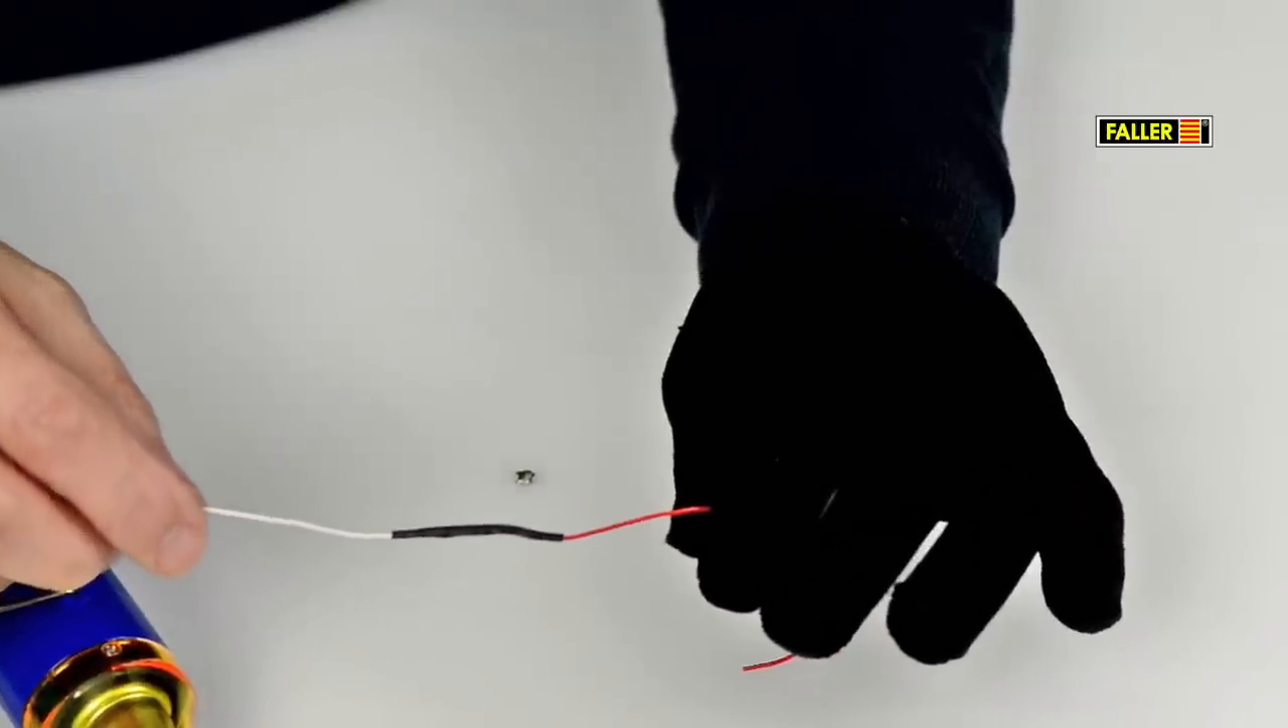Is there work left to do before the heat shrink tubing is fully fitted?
No.